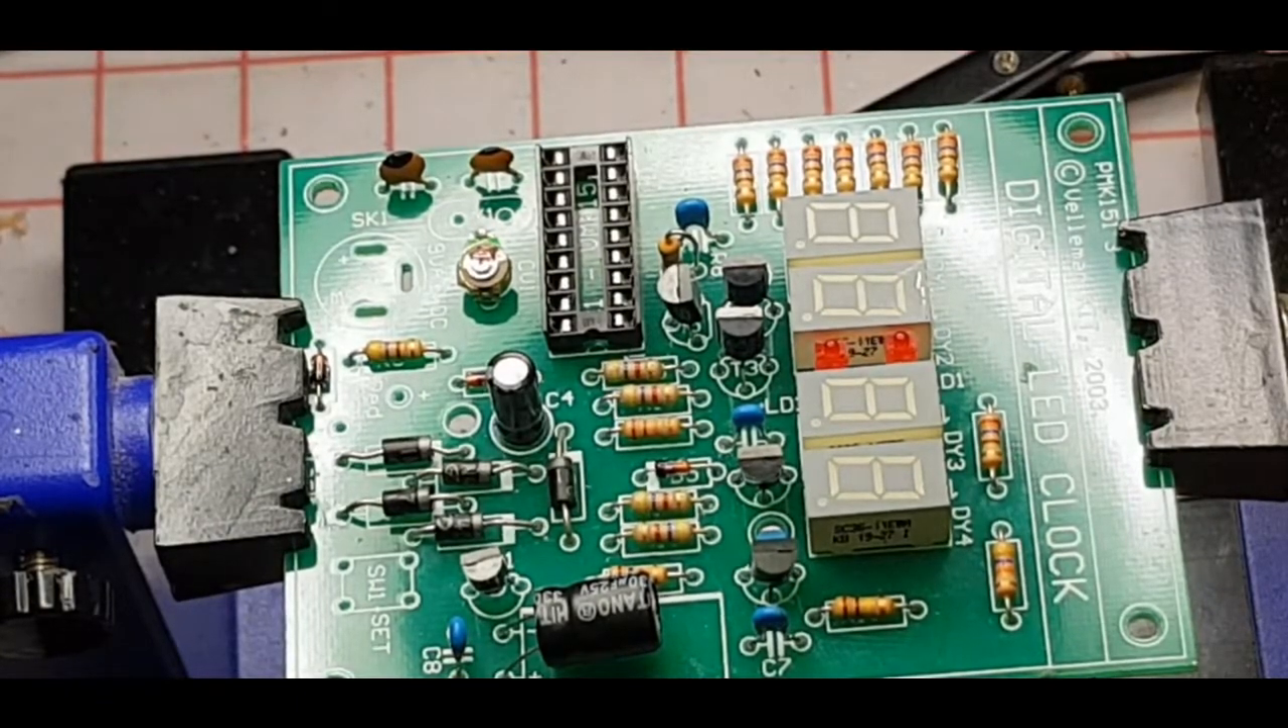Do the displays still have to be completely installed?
No.